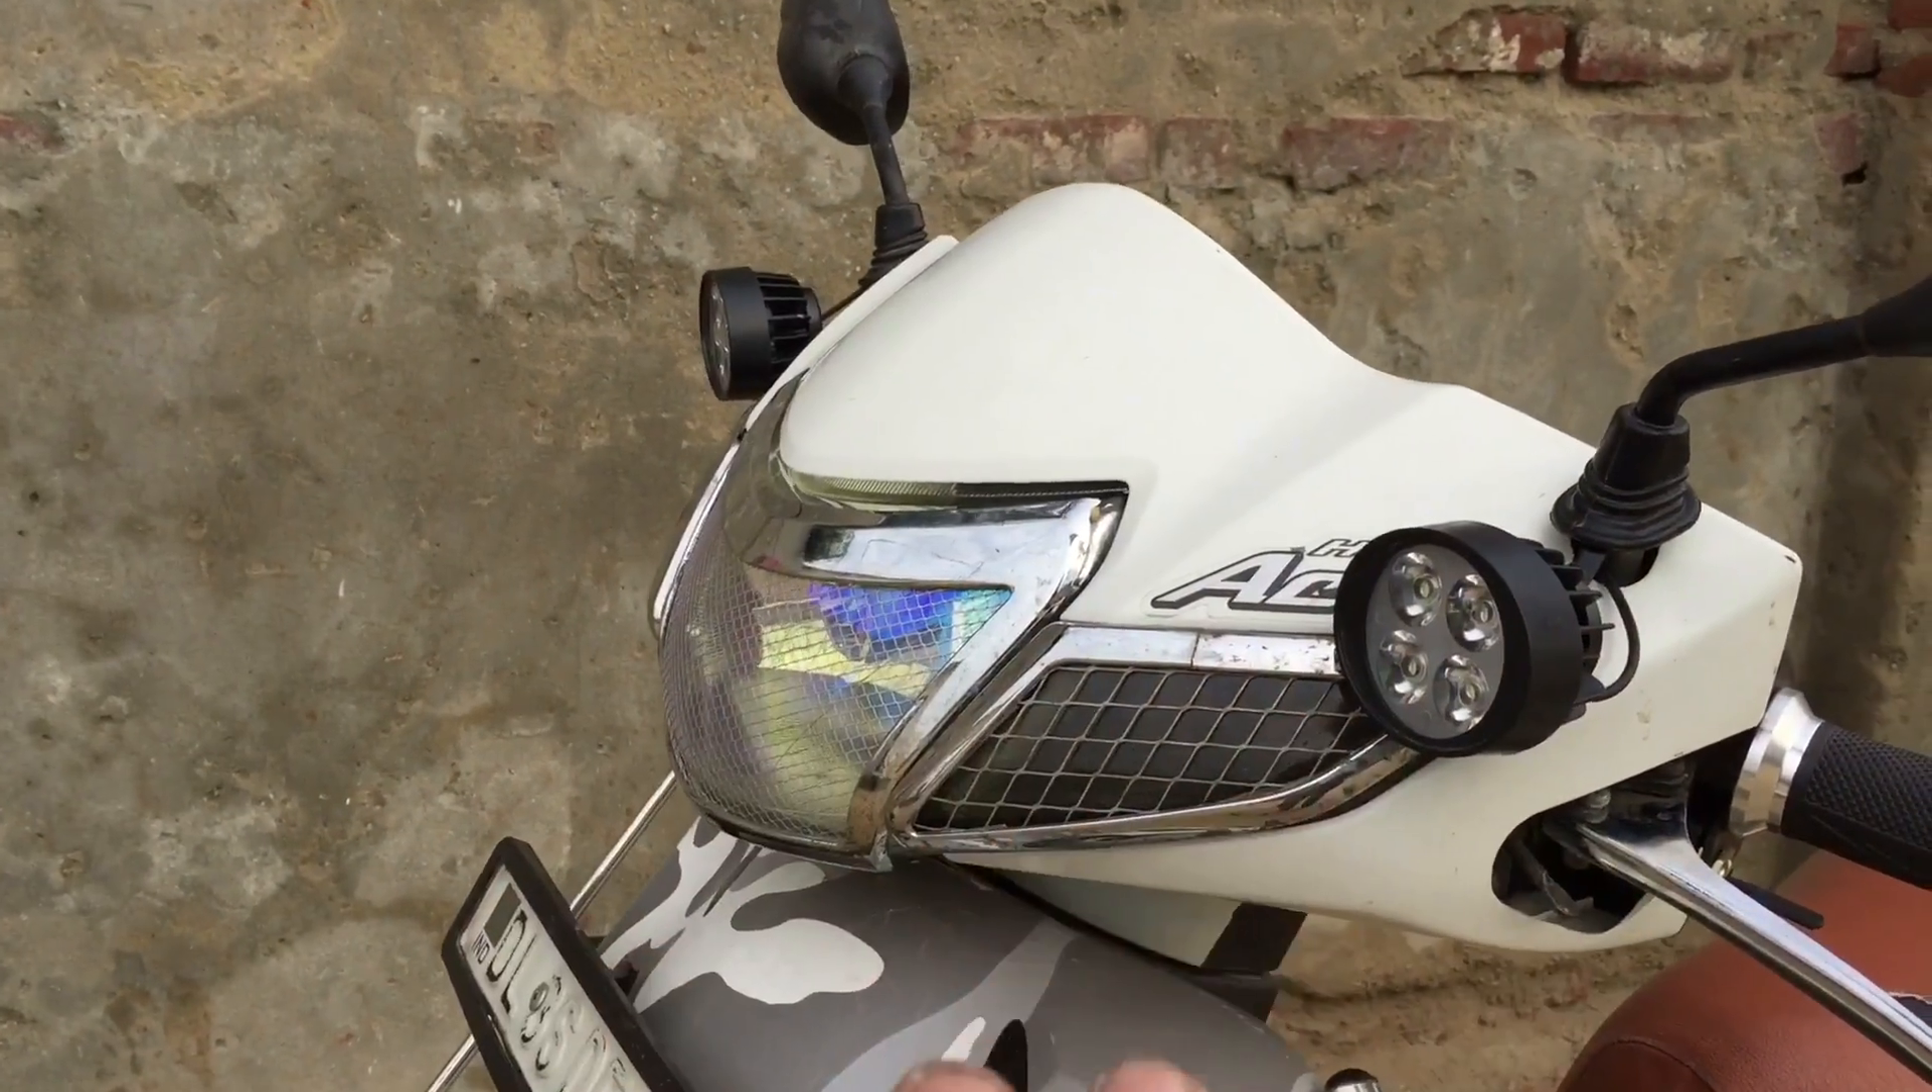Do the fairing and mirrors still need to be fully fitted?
No.